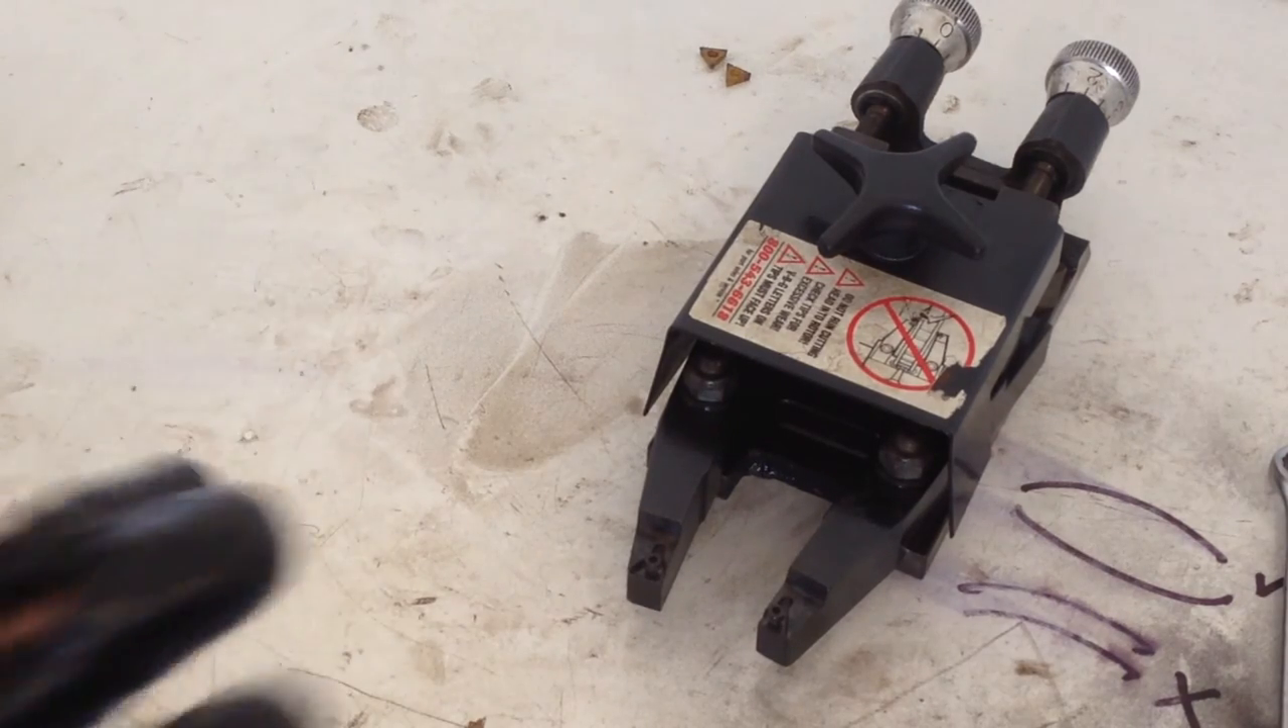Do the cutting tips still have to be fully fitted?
Yes.